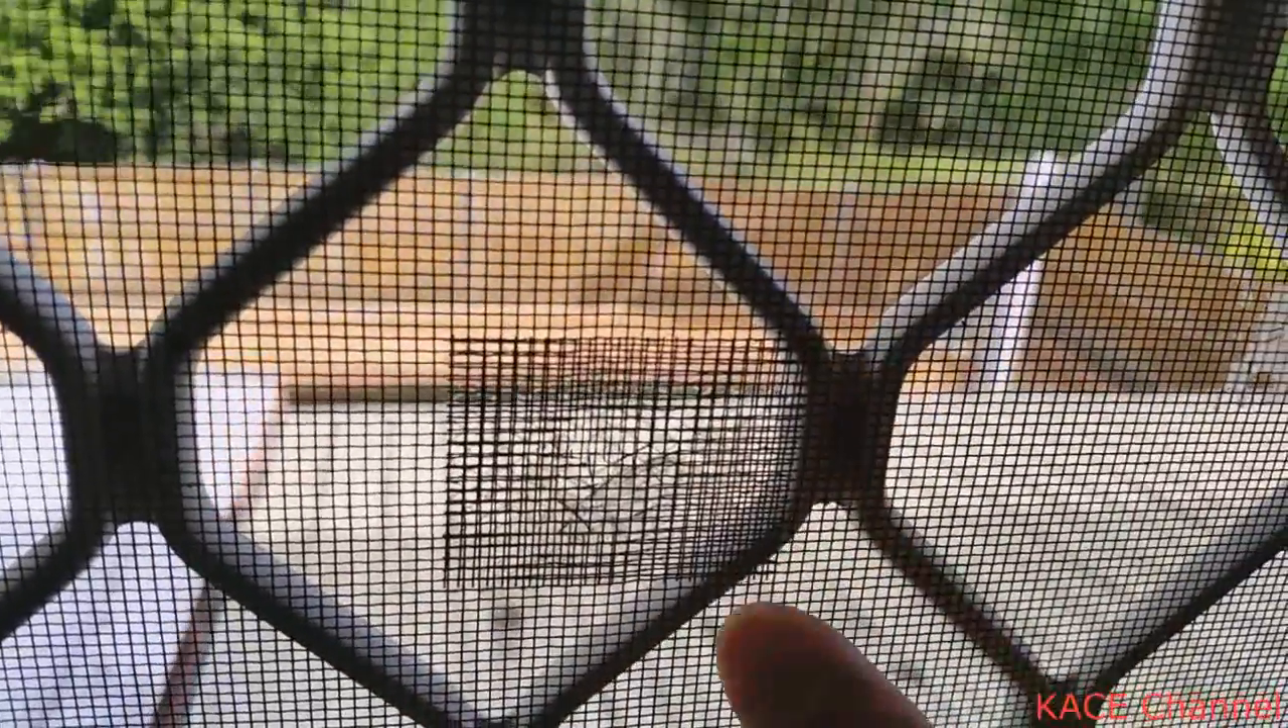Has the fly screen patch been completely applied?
Yes.